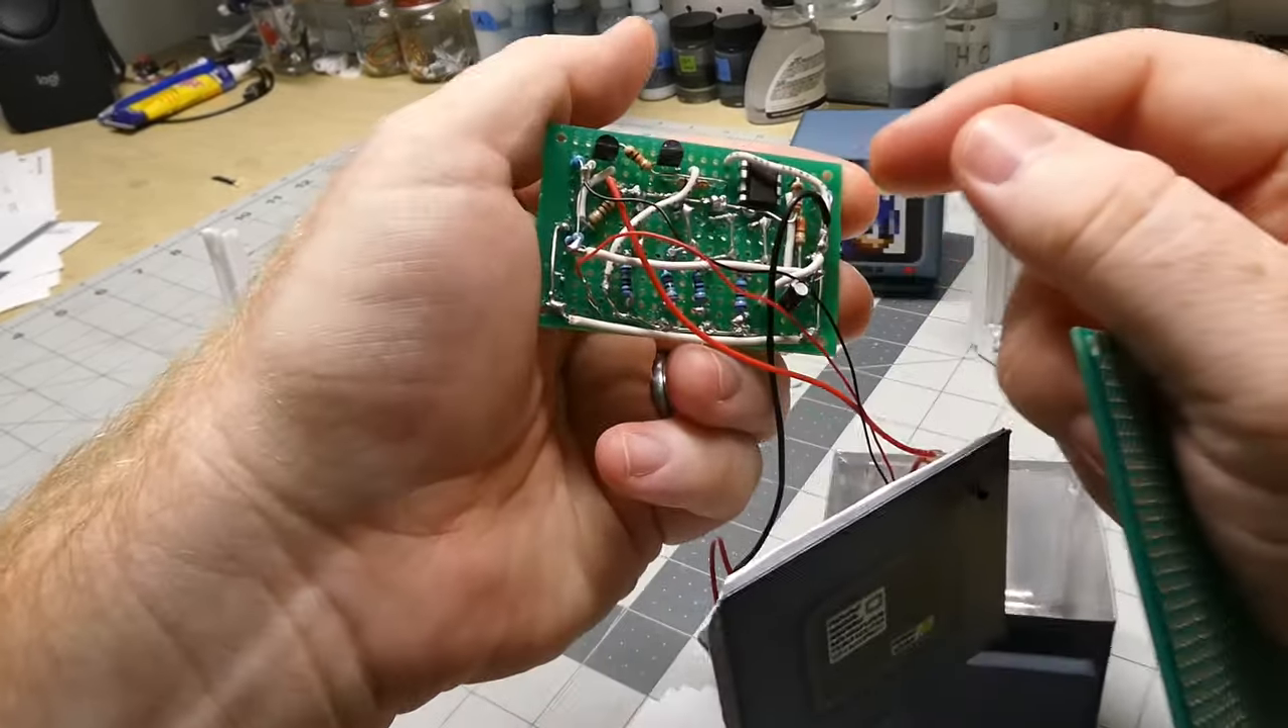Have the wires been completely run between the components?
Yes.